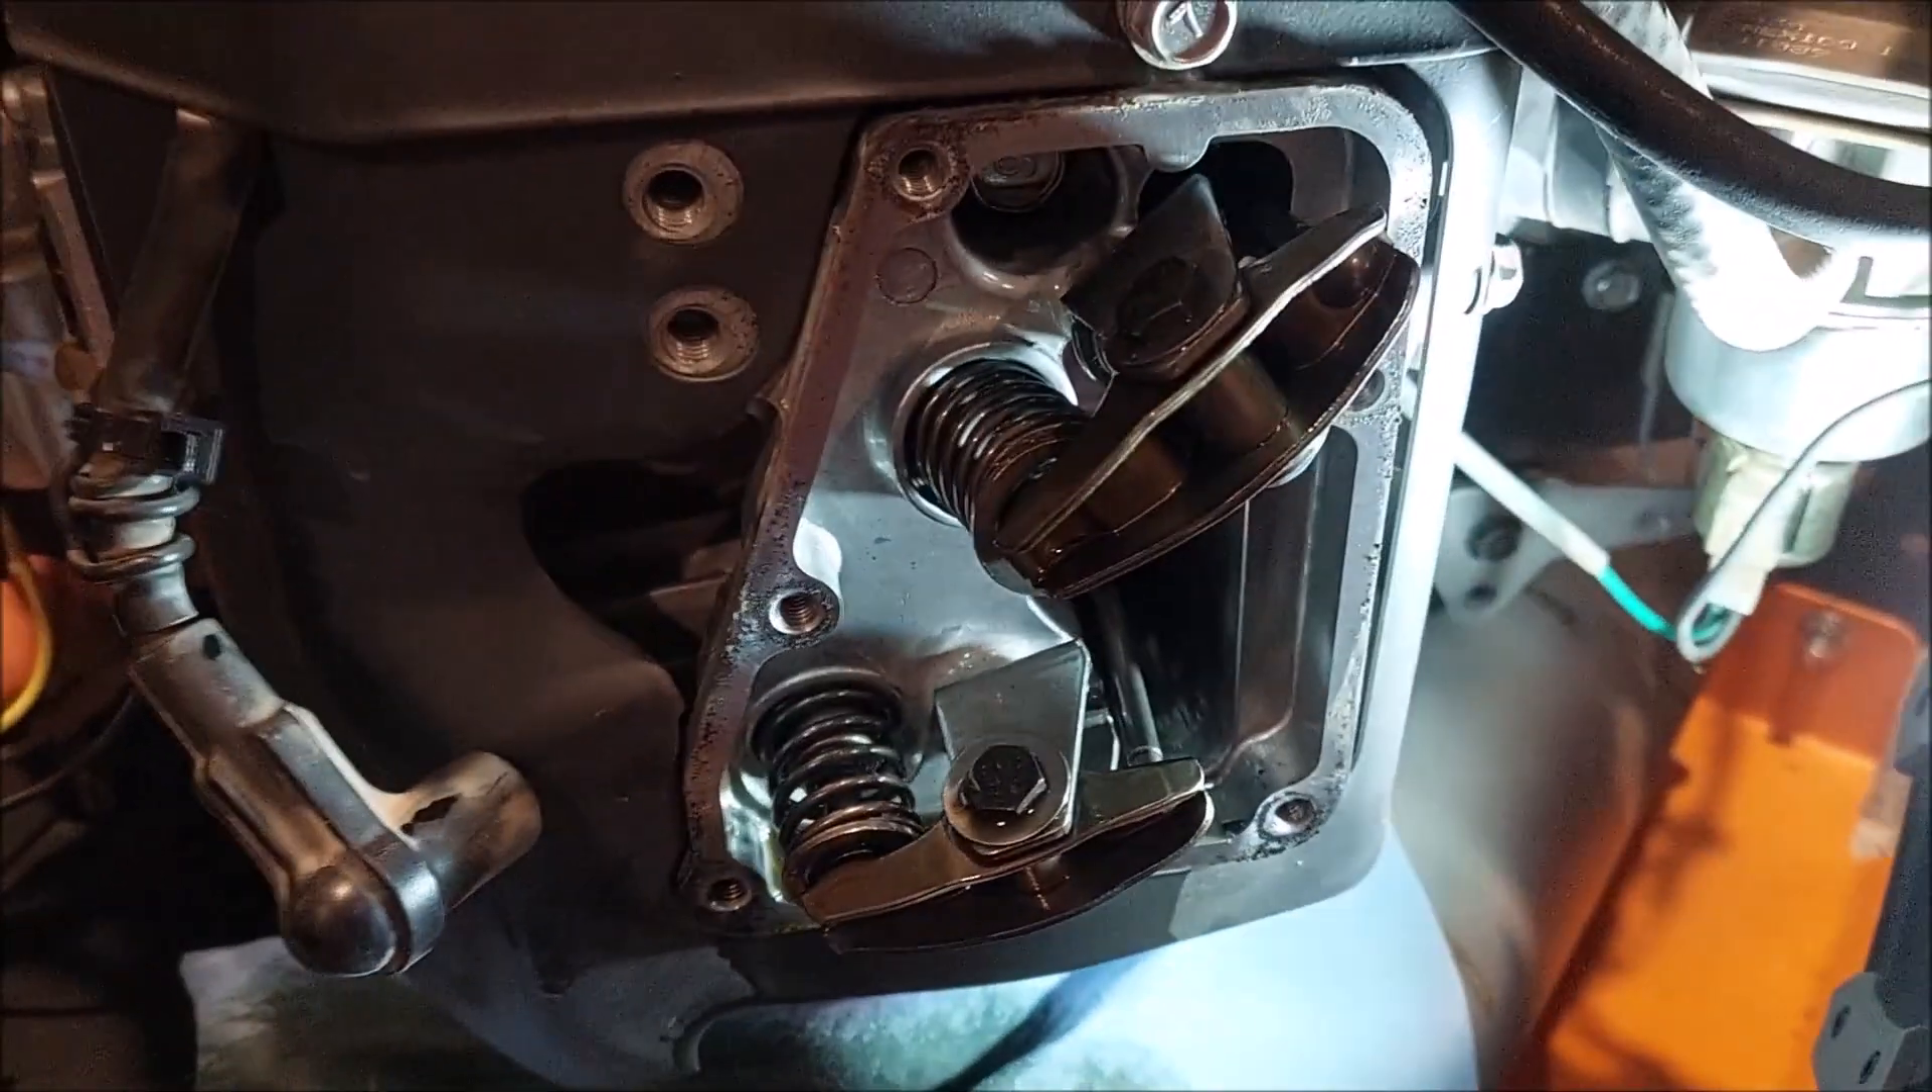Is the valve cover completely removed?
Yes.